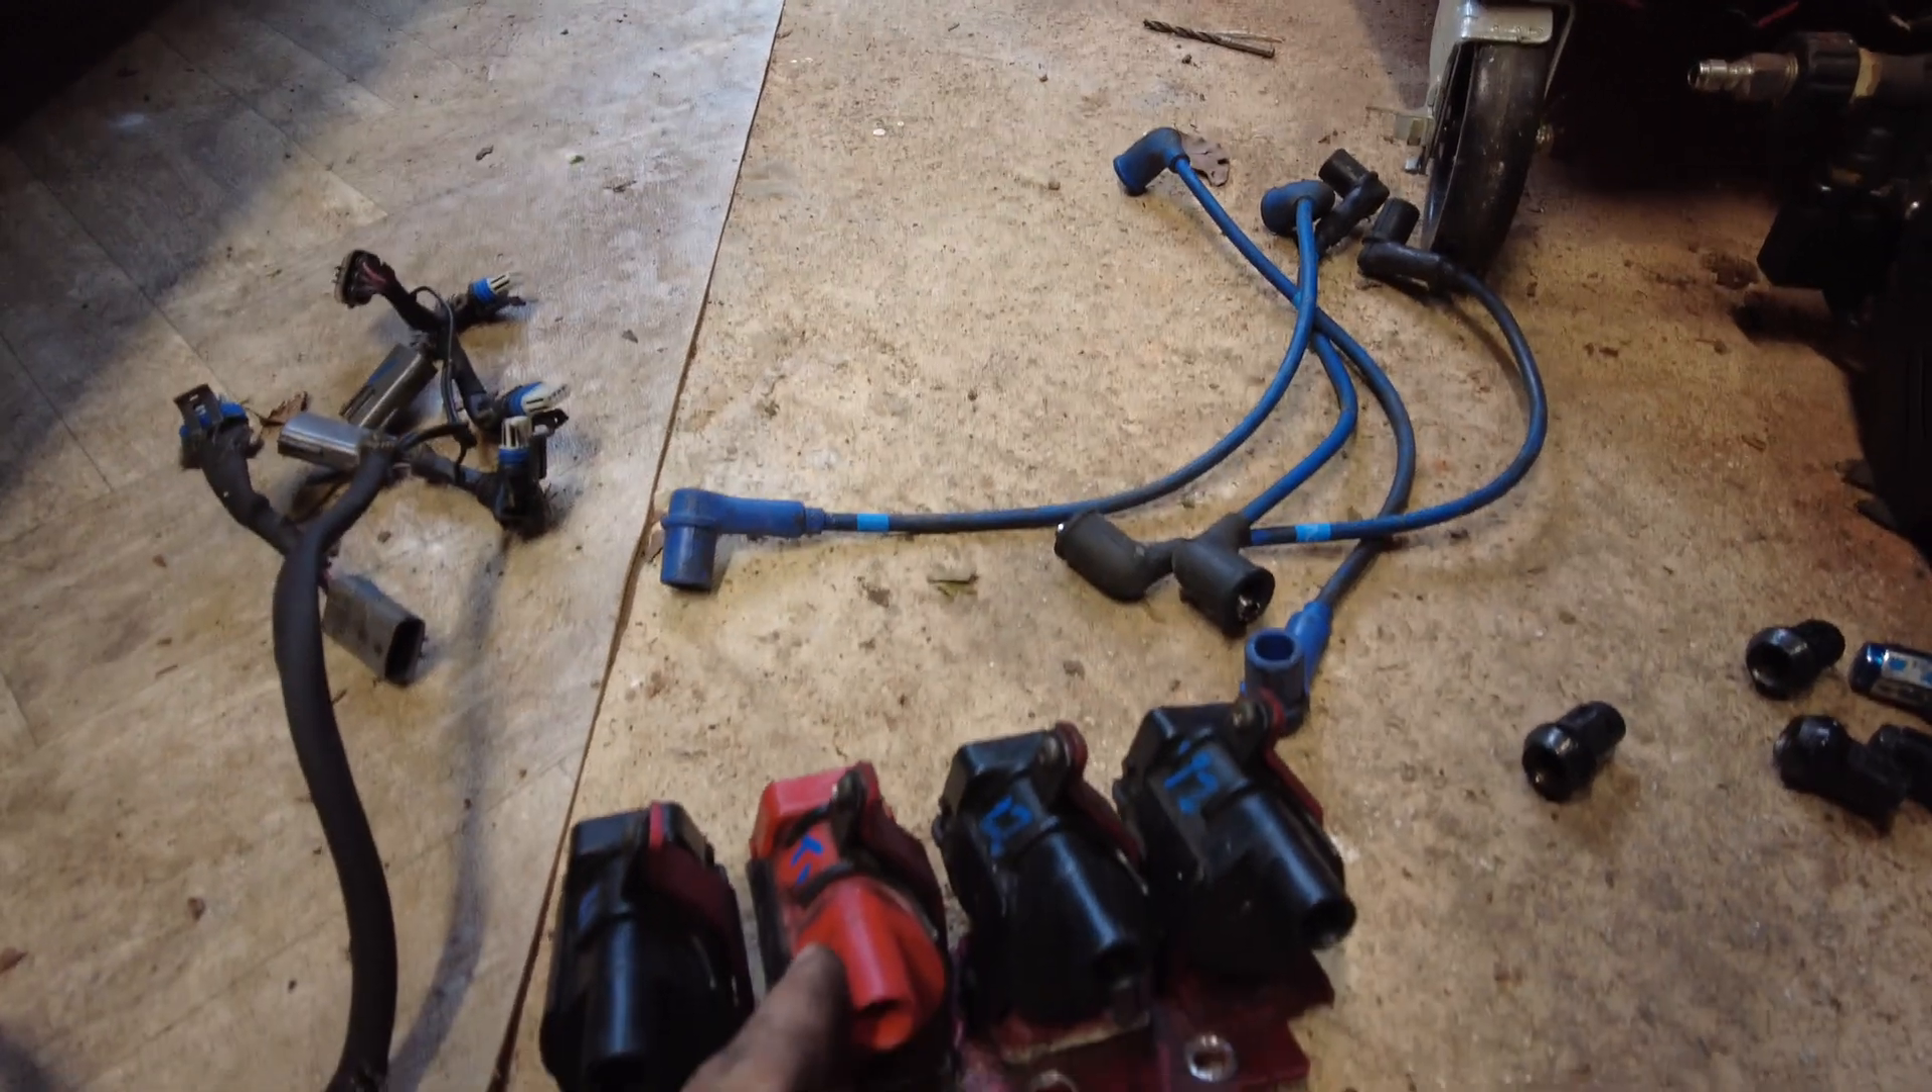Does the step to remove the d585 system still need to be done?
No.